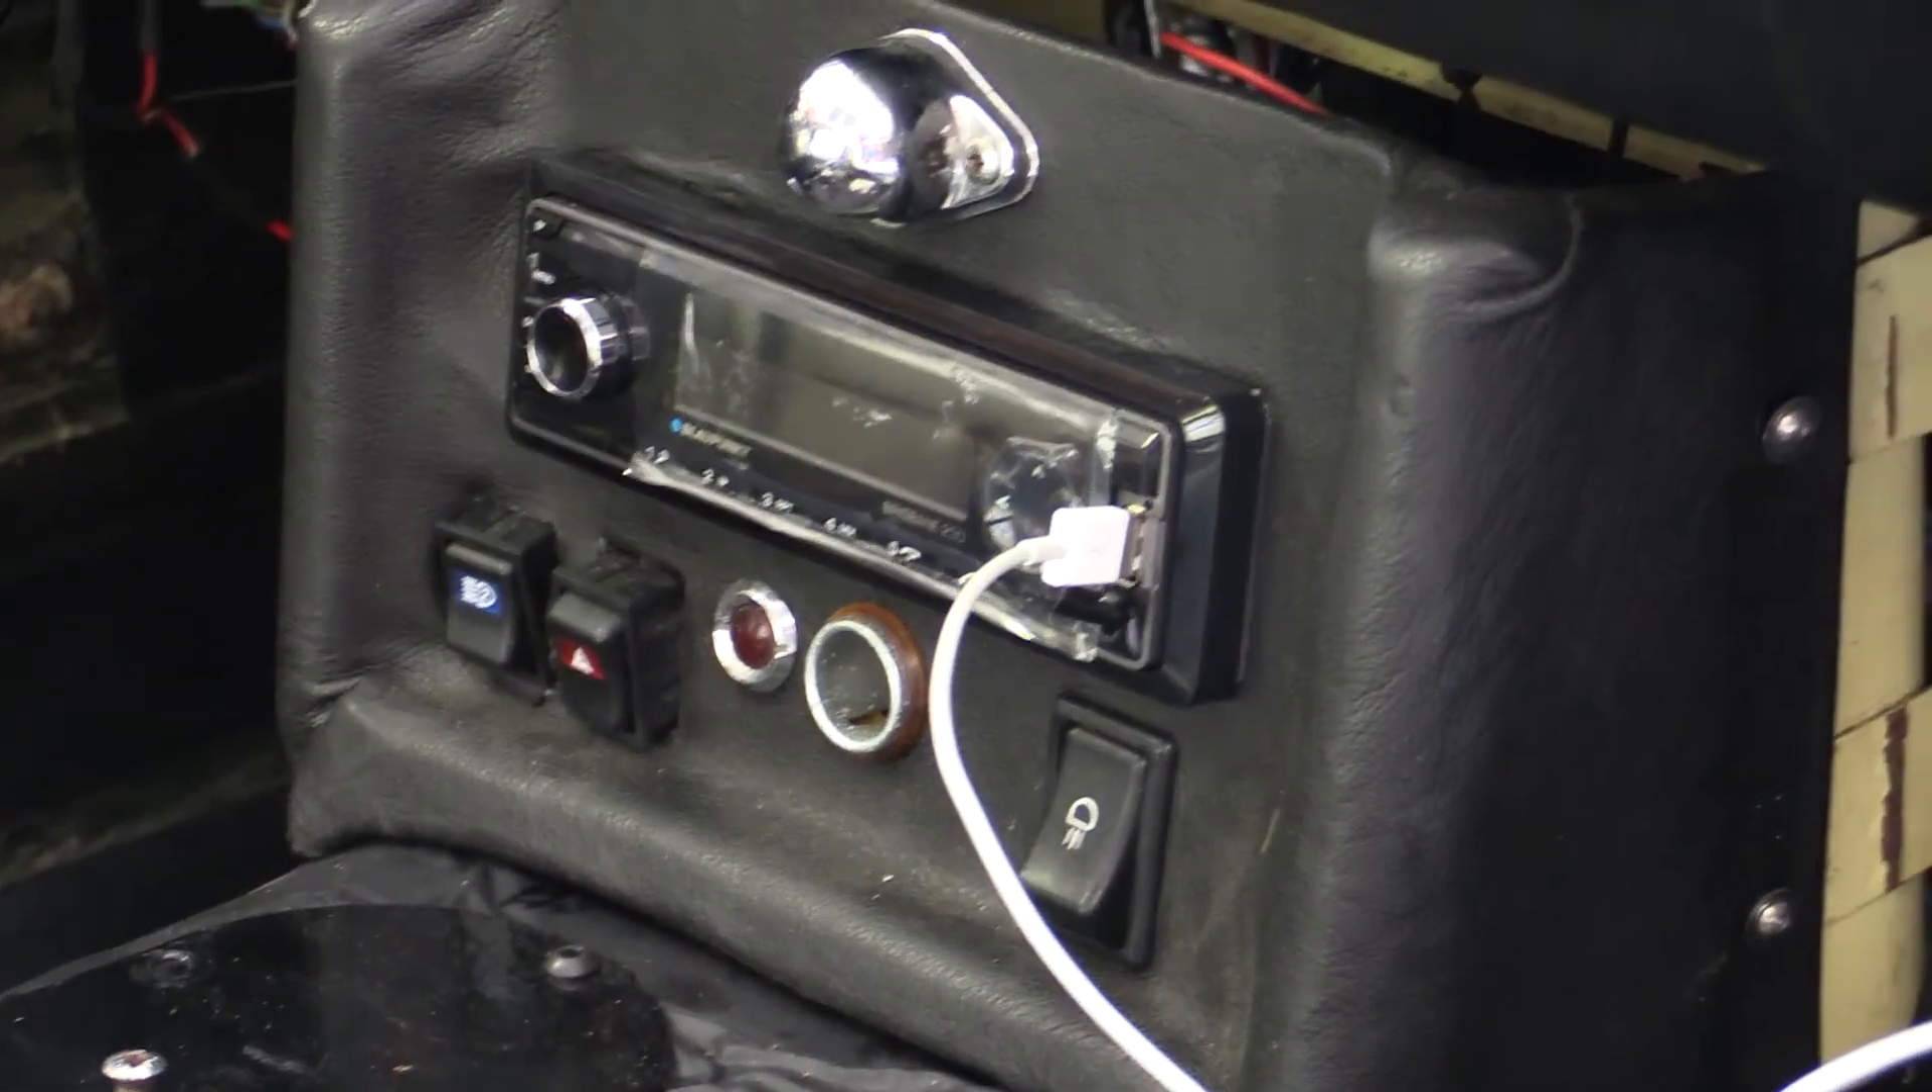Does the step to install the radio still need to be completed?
No.